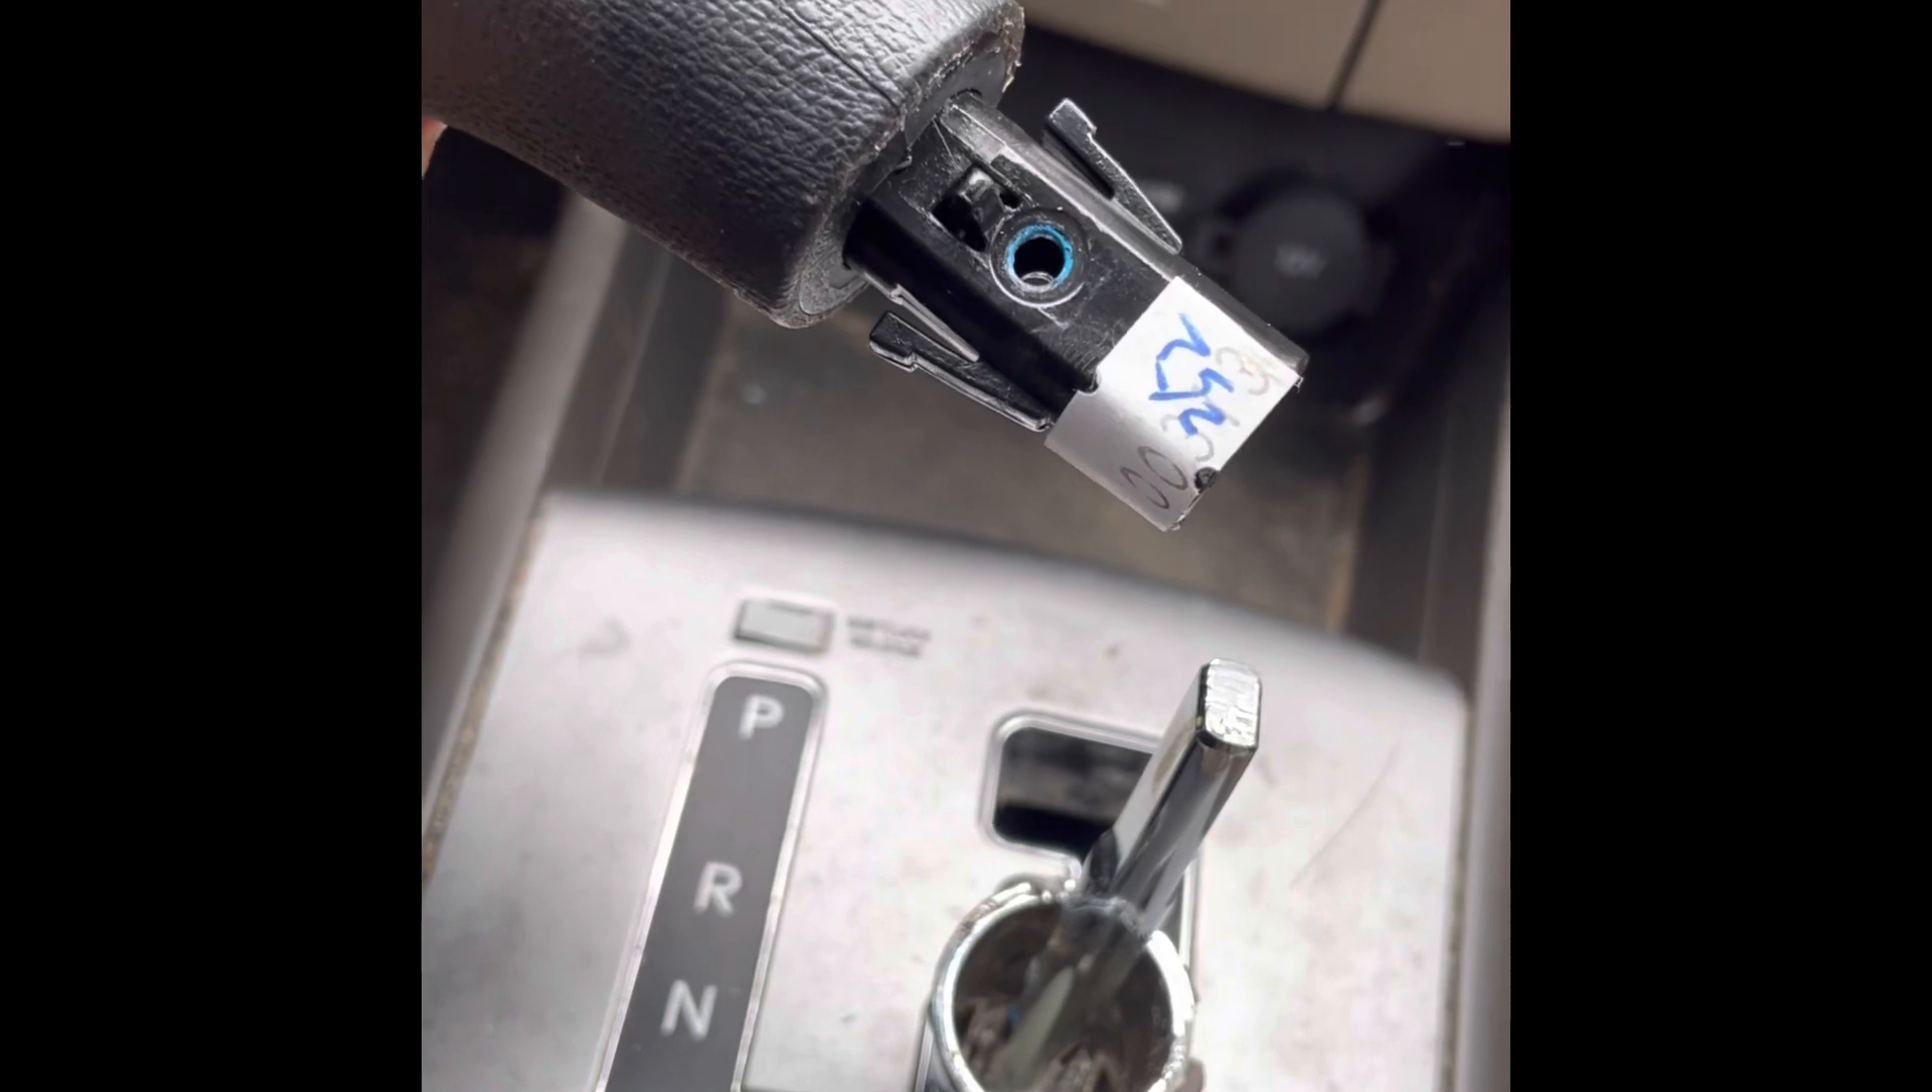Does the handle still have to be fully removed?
No.